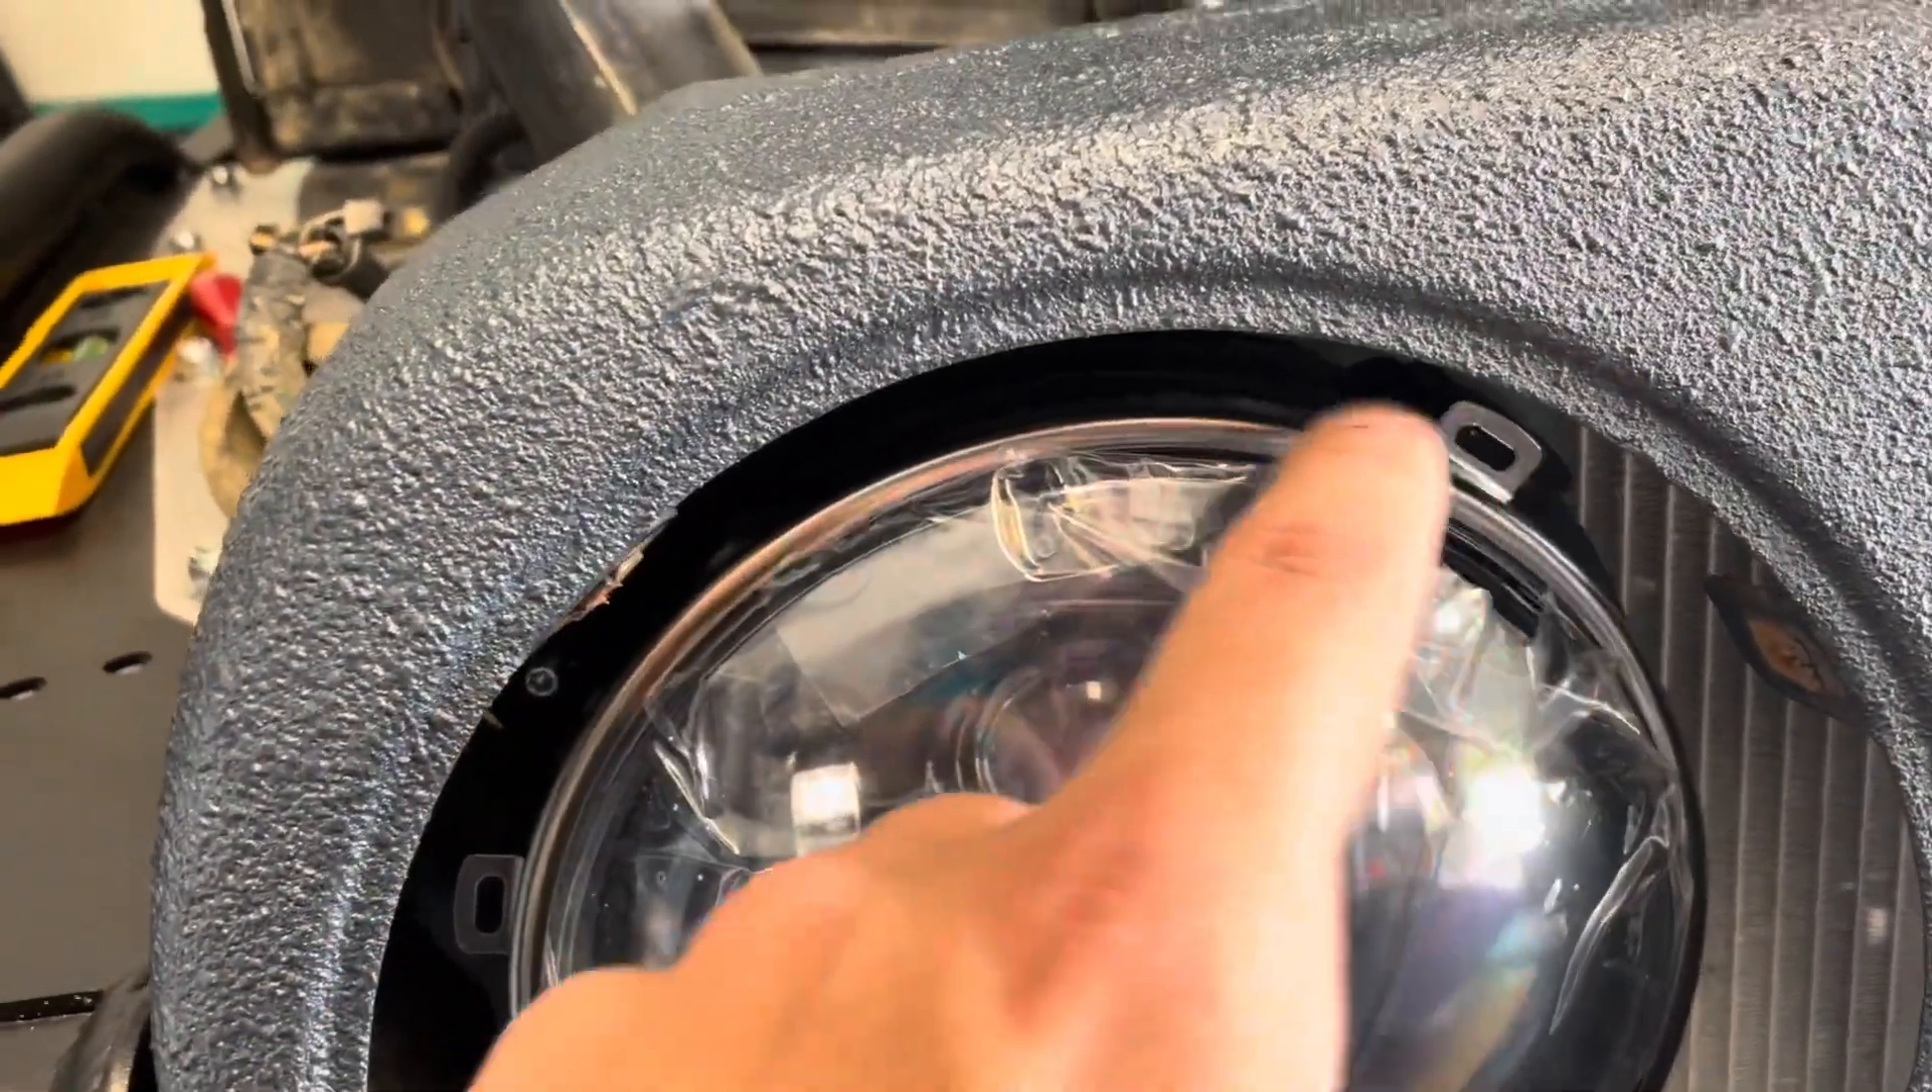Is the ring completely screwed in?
No.